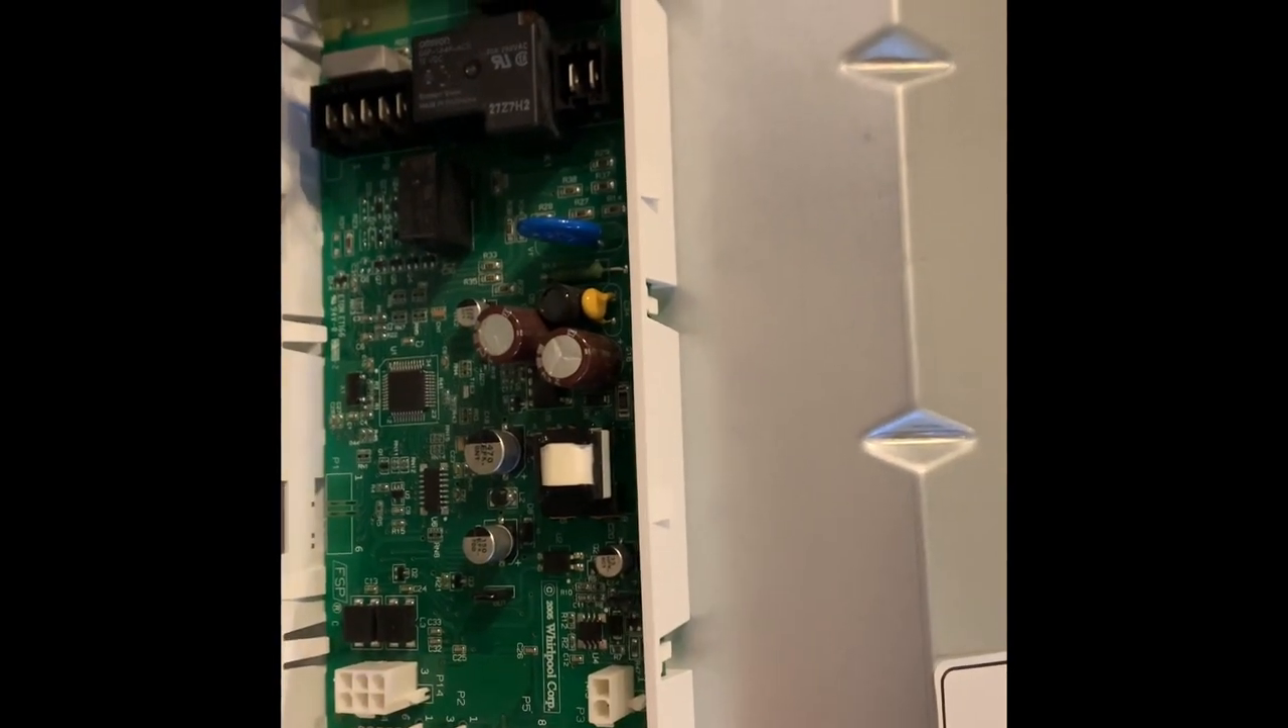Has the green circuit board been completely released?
No.